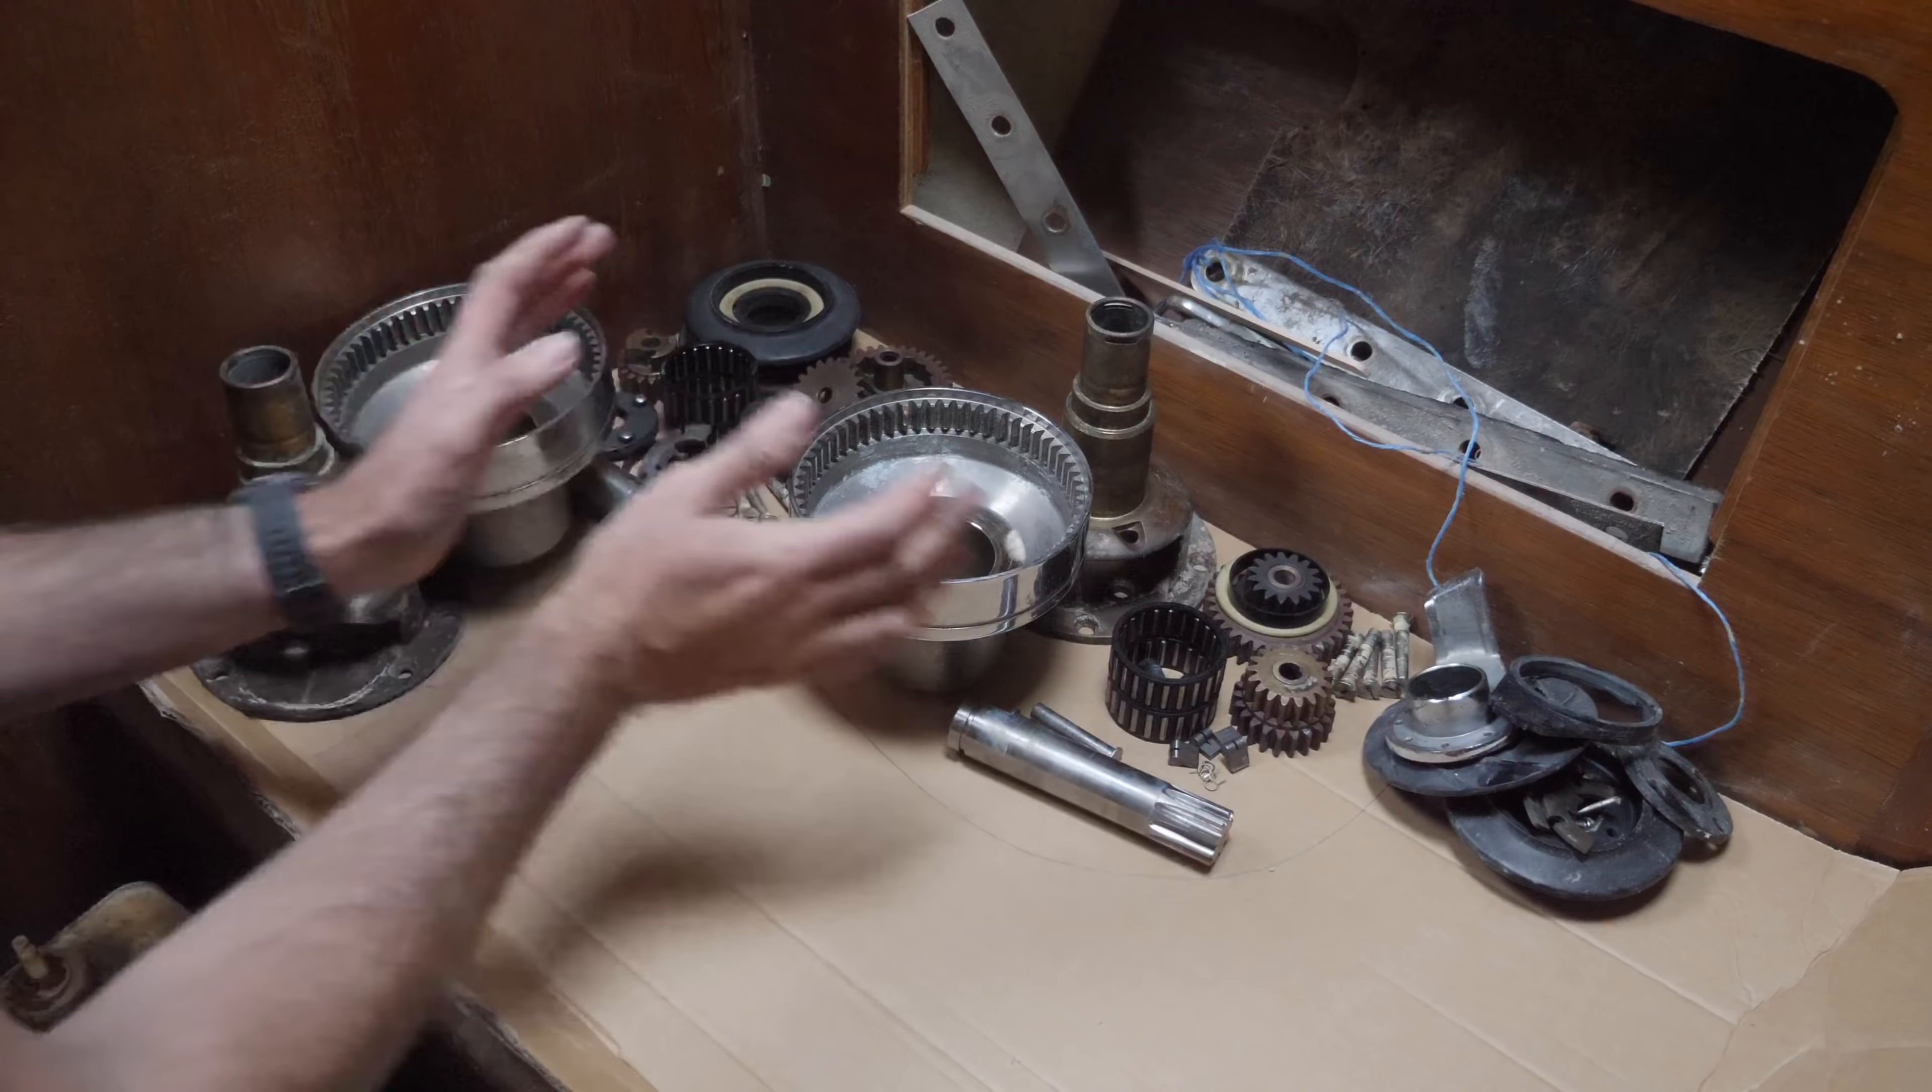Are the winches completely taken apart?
Yes.